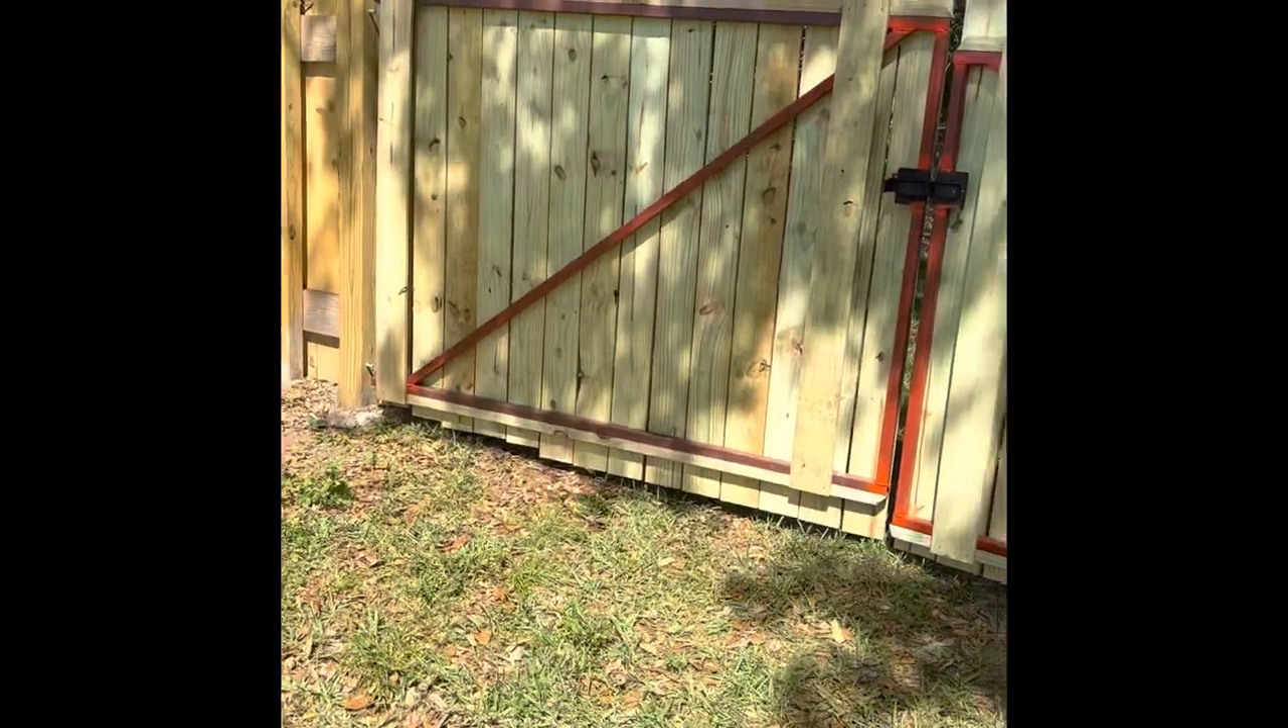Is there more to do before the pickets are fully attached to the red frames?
No.